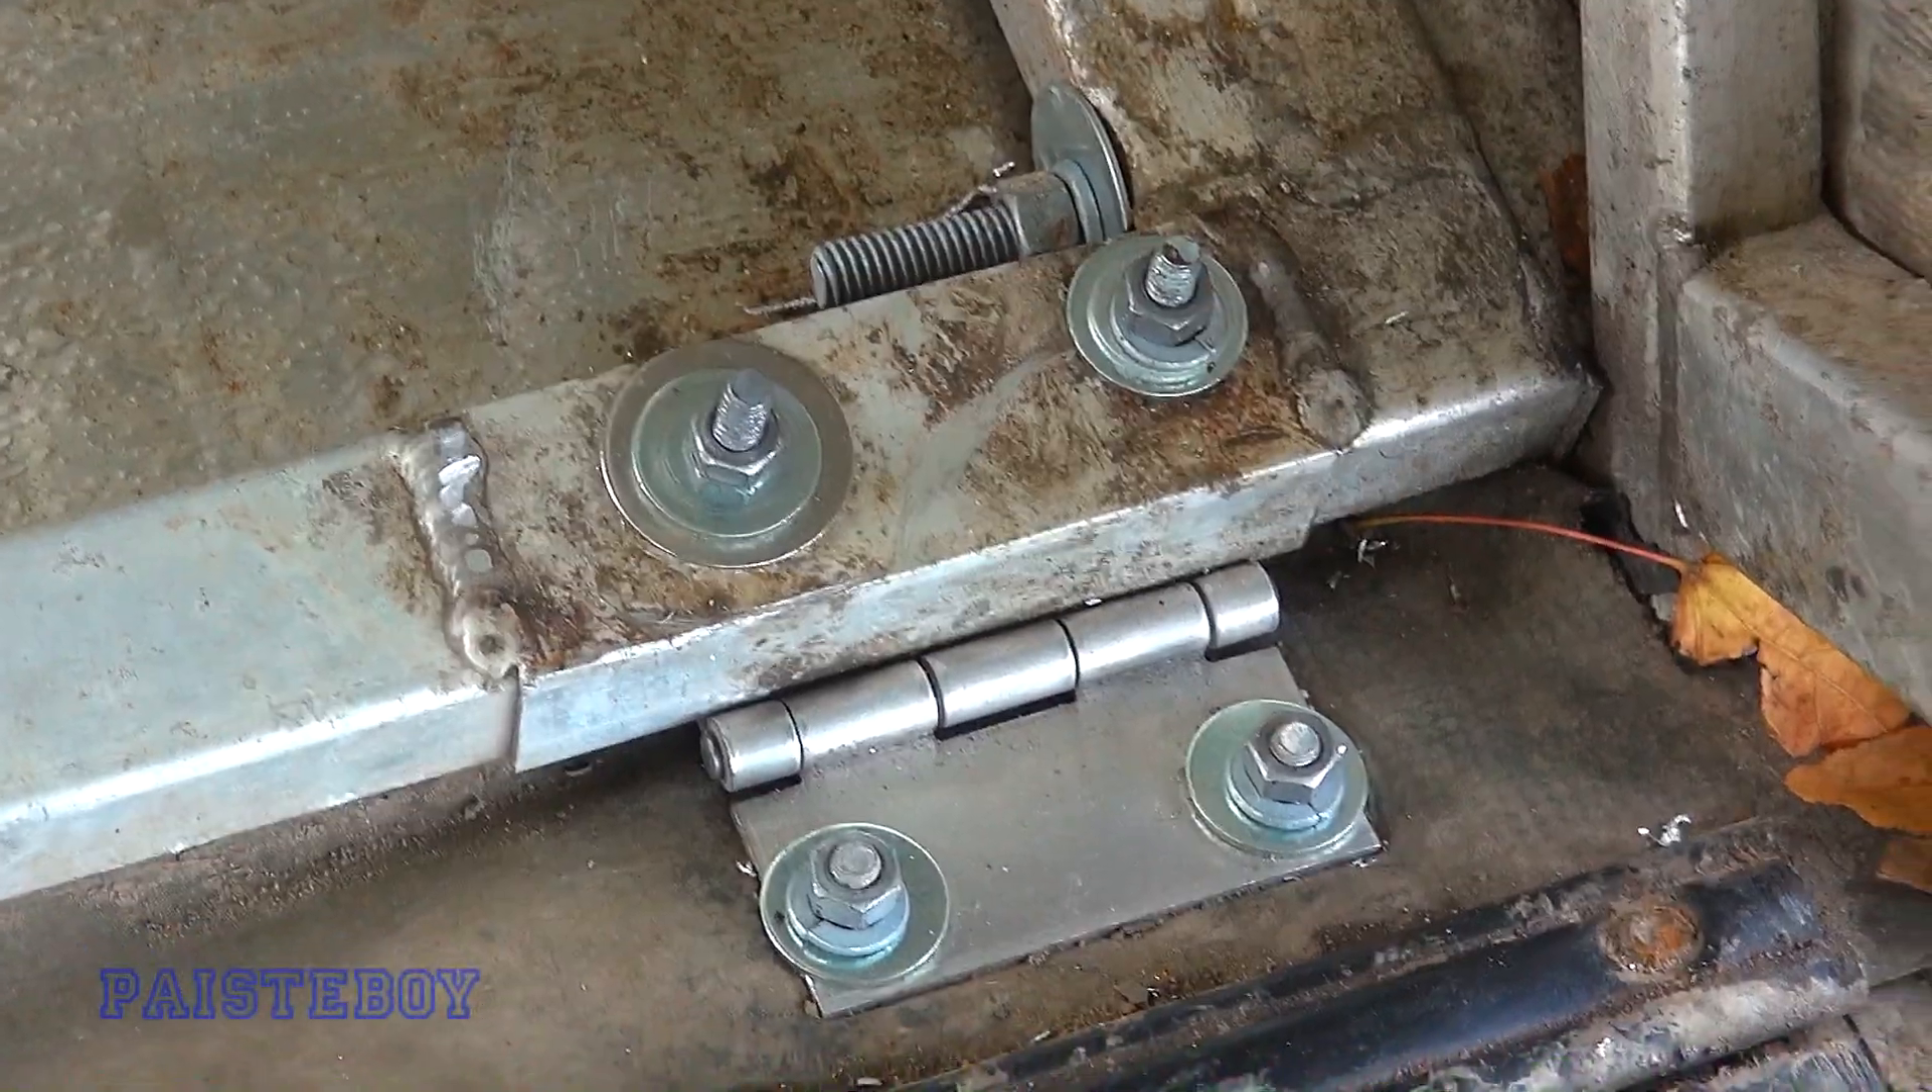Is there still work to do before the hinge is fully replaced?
No.